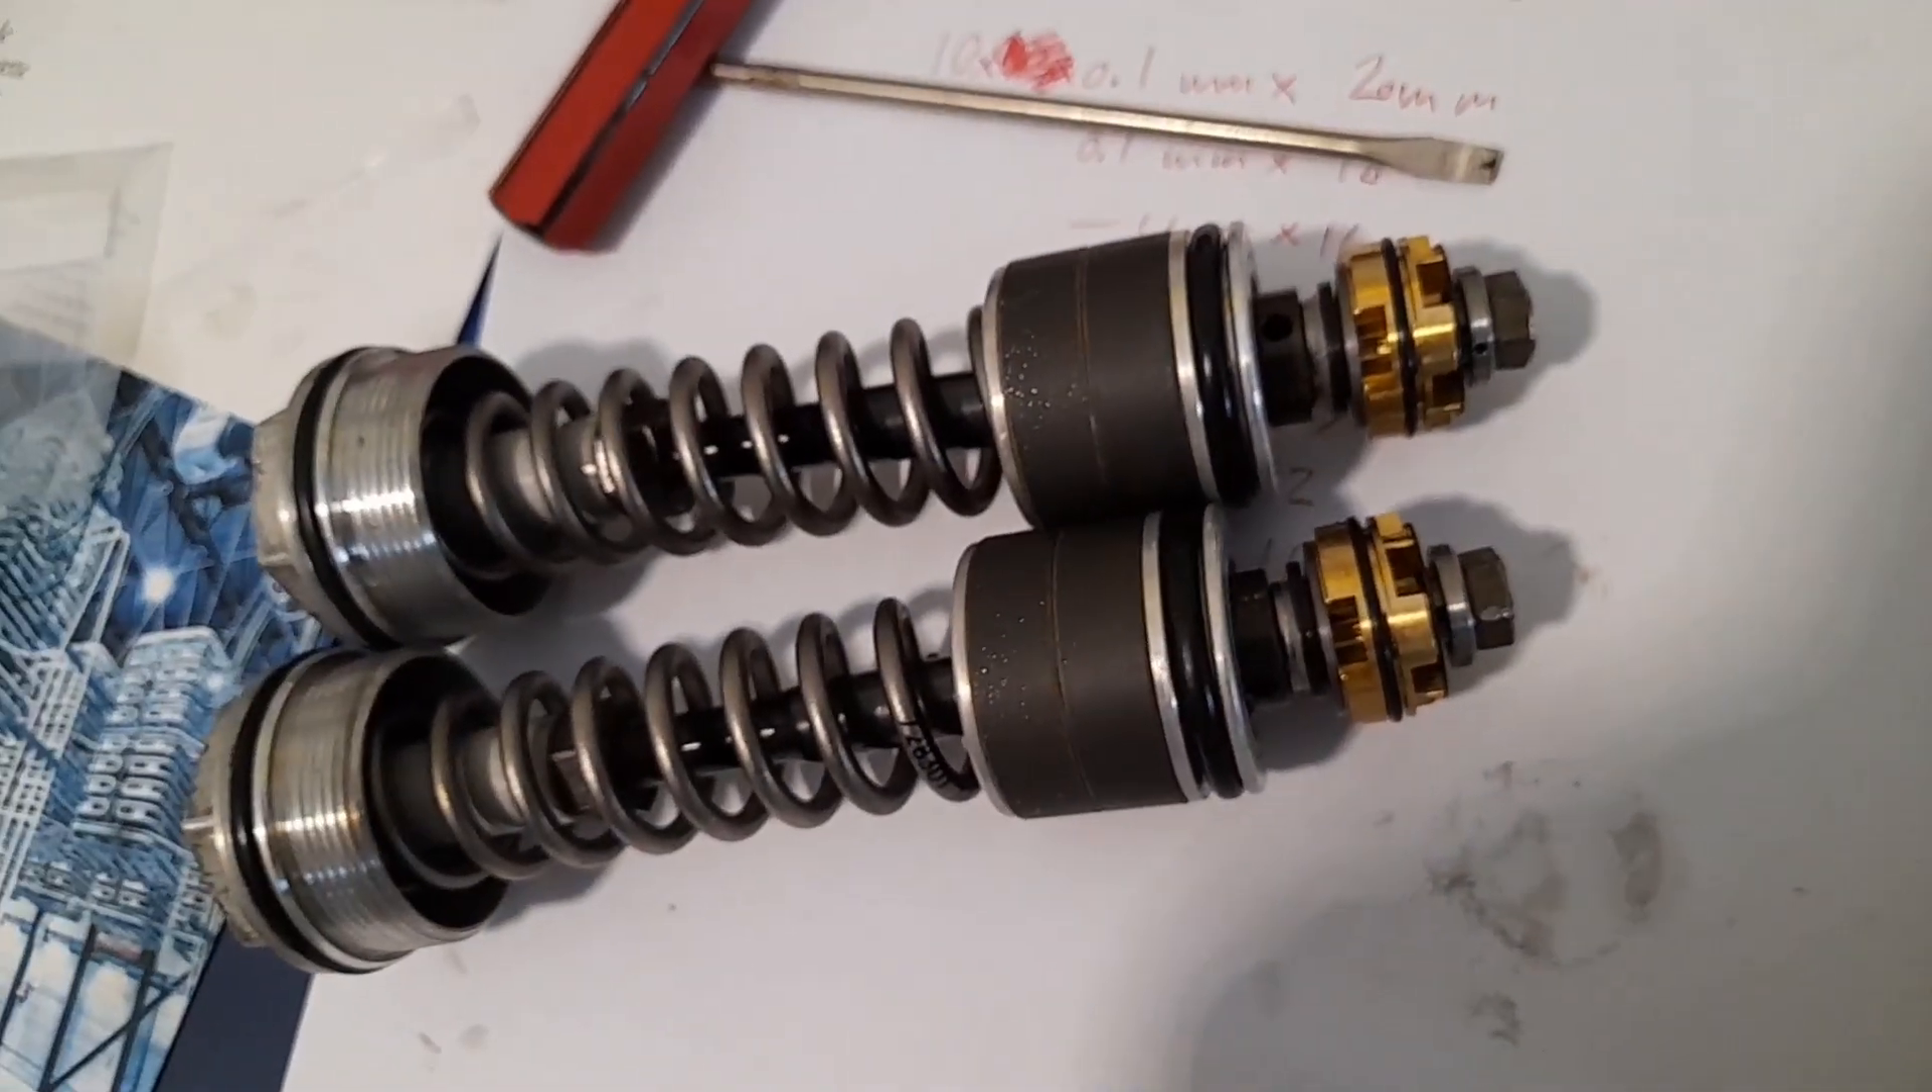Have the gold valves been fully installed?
Yes.